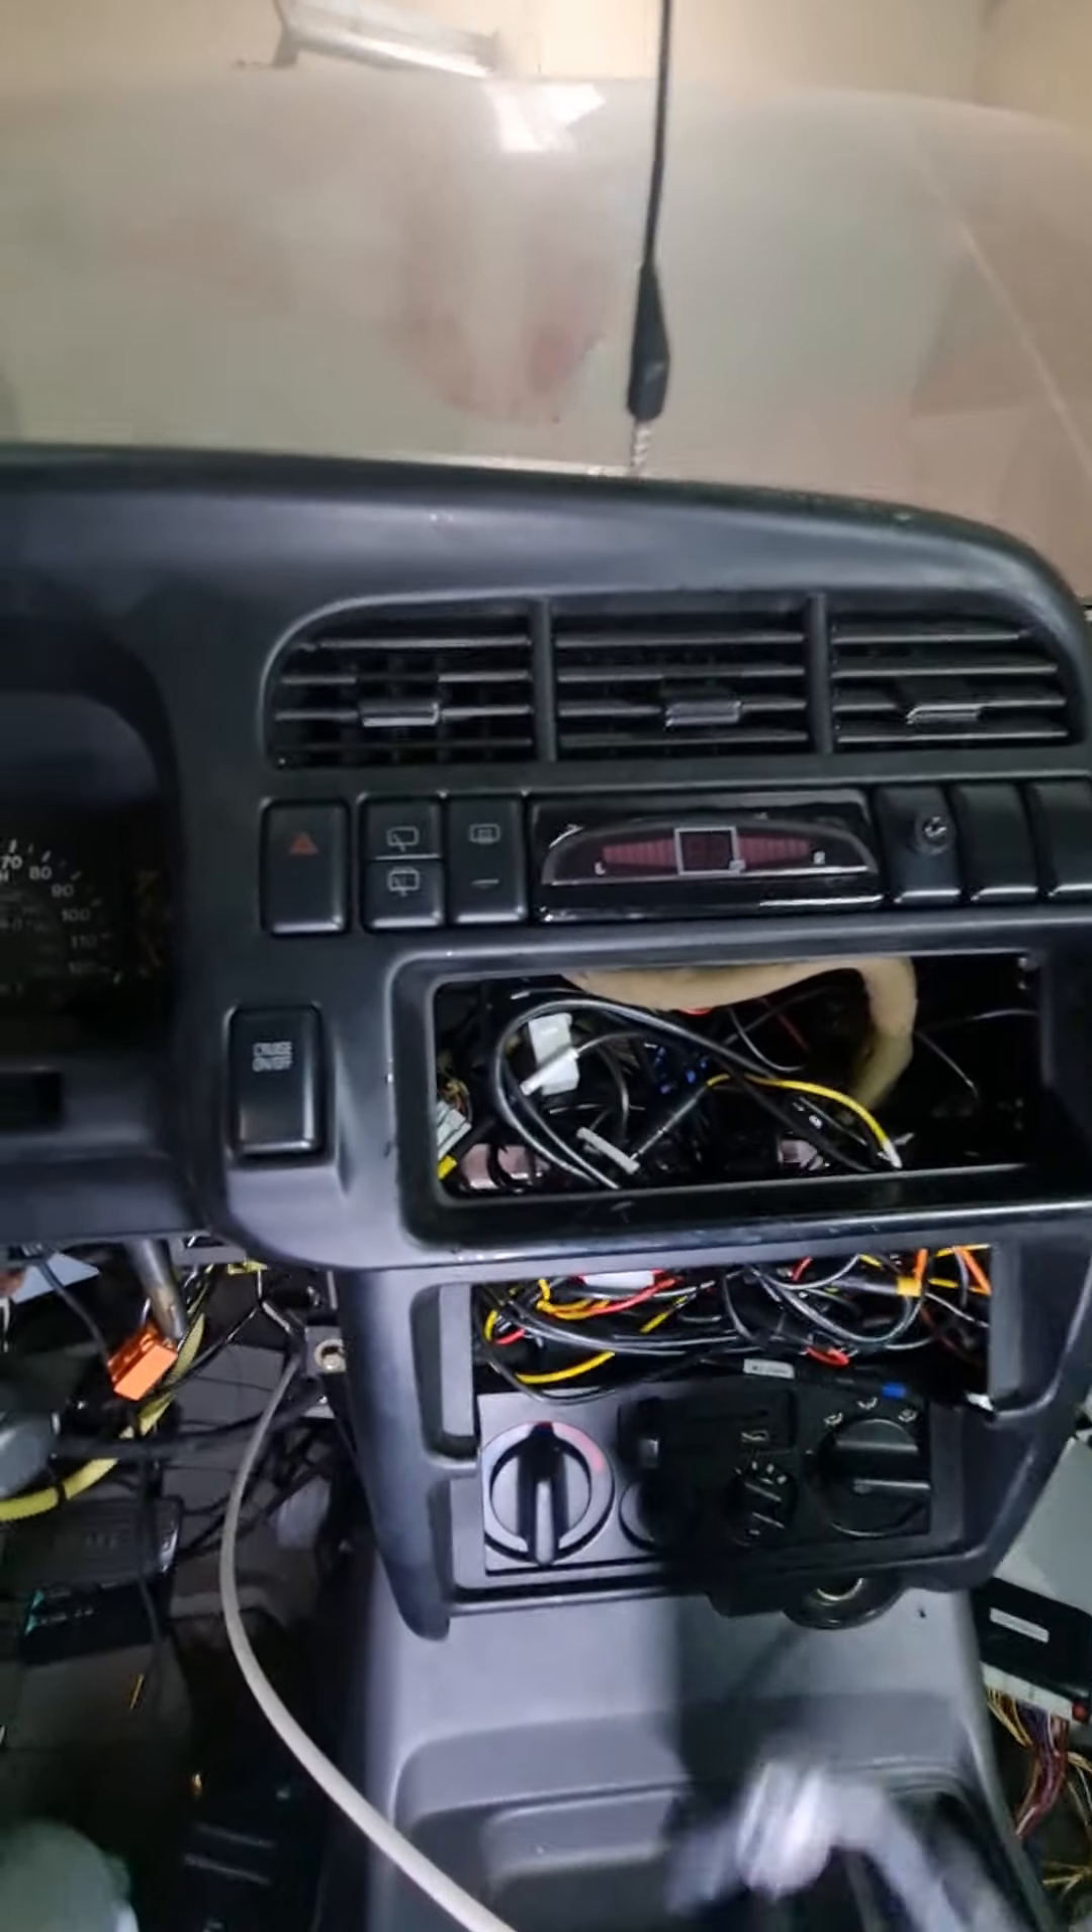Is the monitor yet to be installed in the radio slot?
Yes.